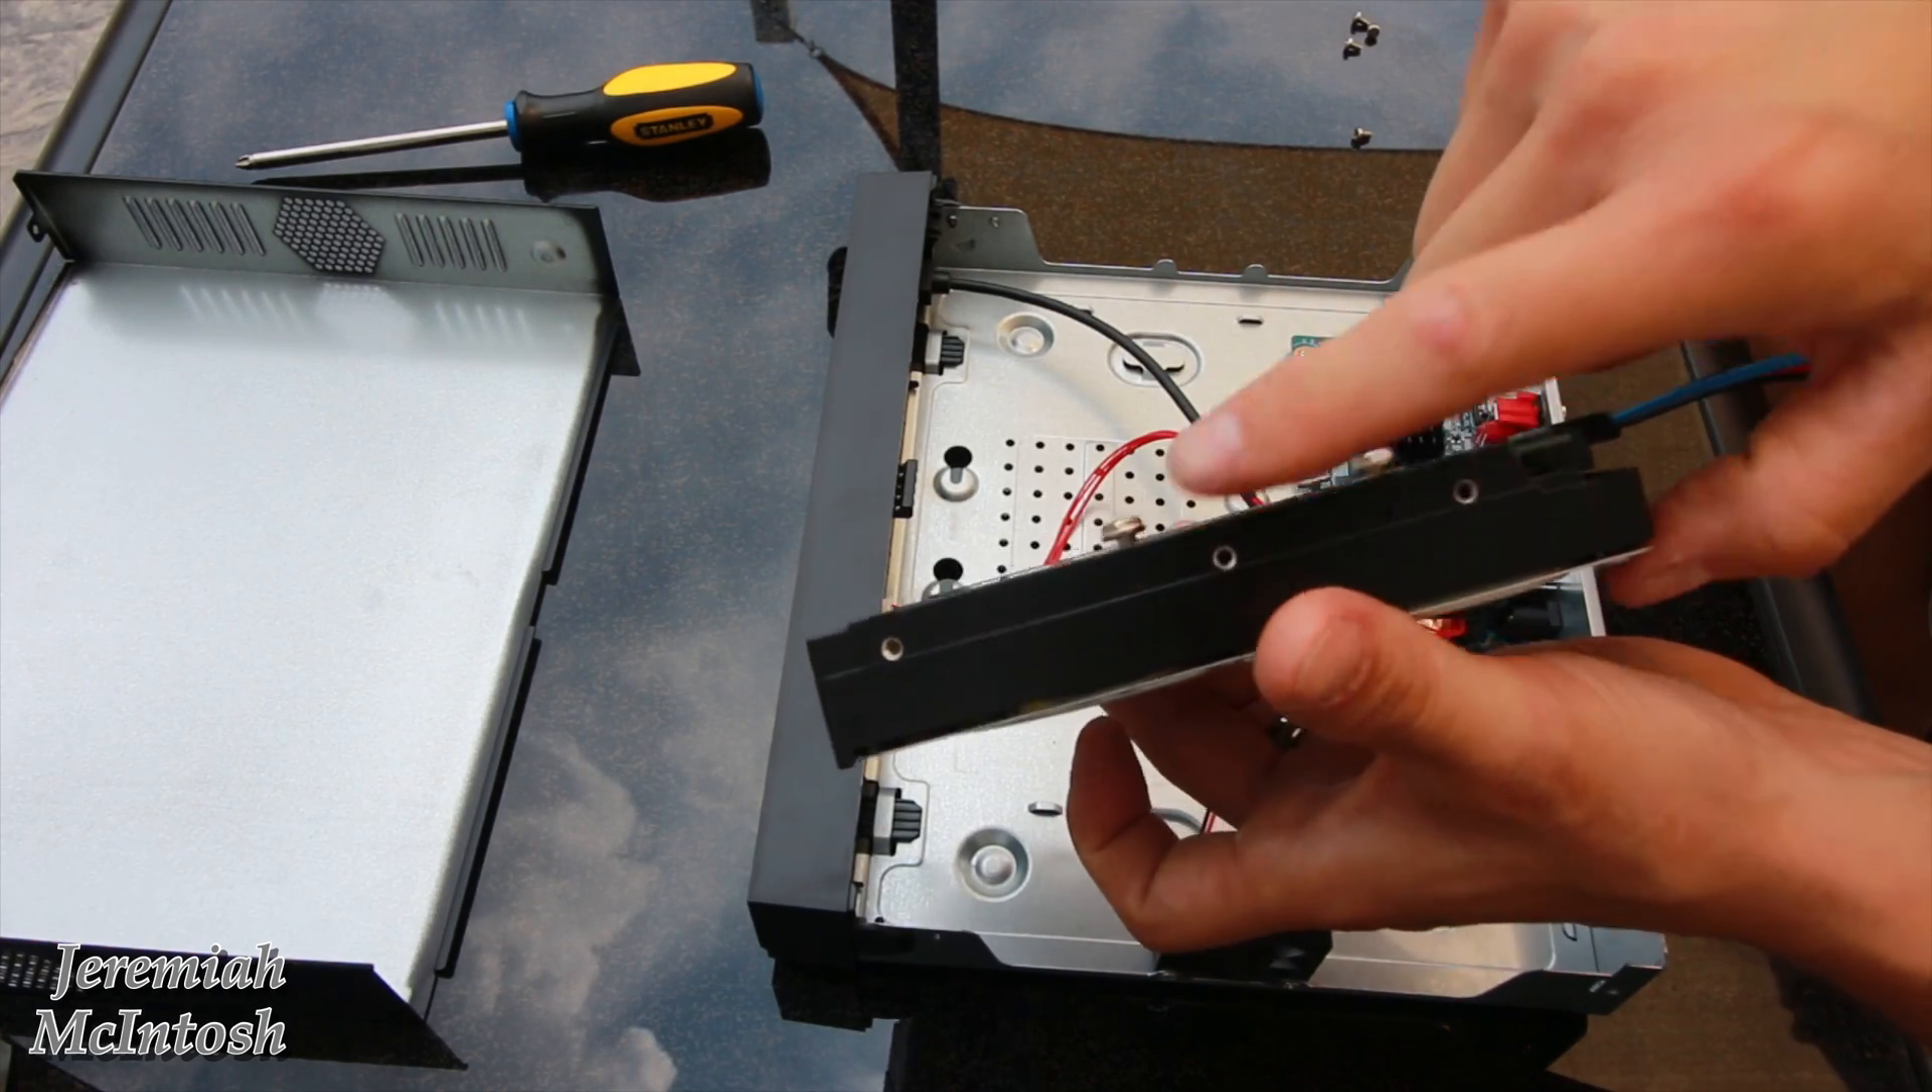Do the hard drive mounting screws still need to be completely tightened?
Yes.